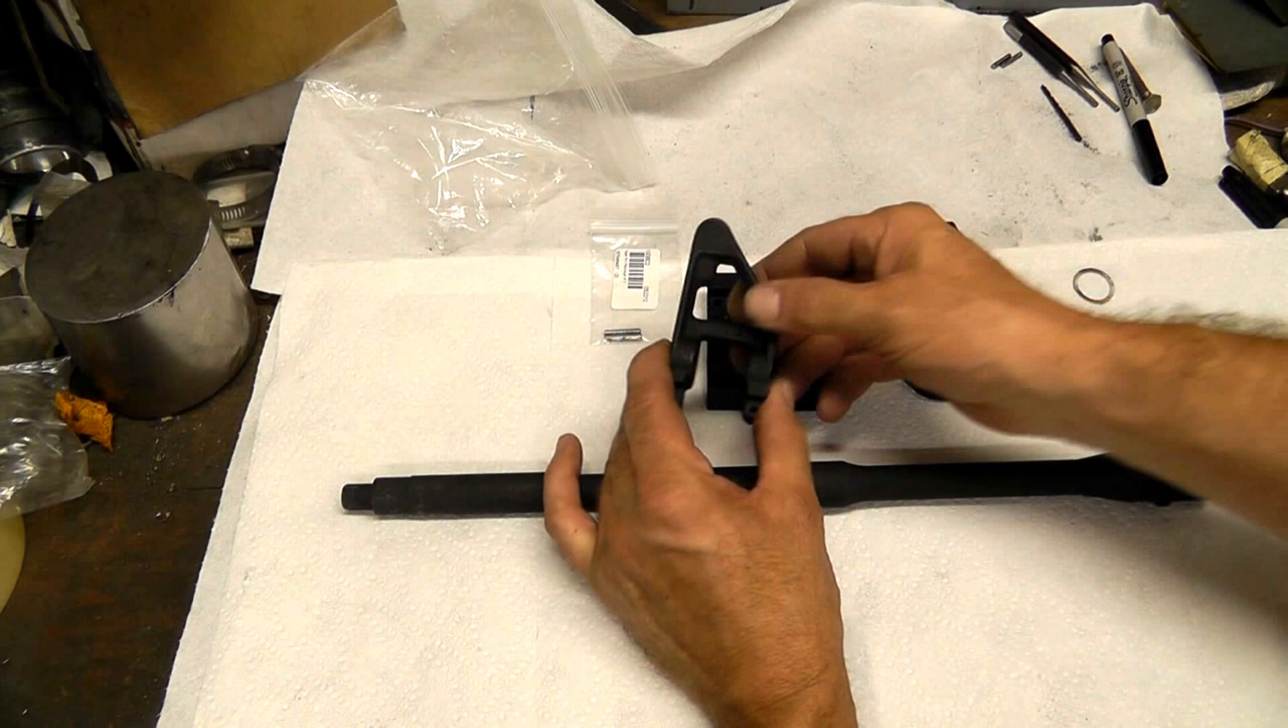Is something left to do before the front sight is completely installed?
Yes.